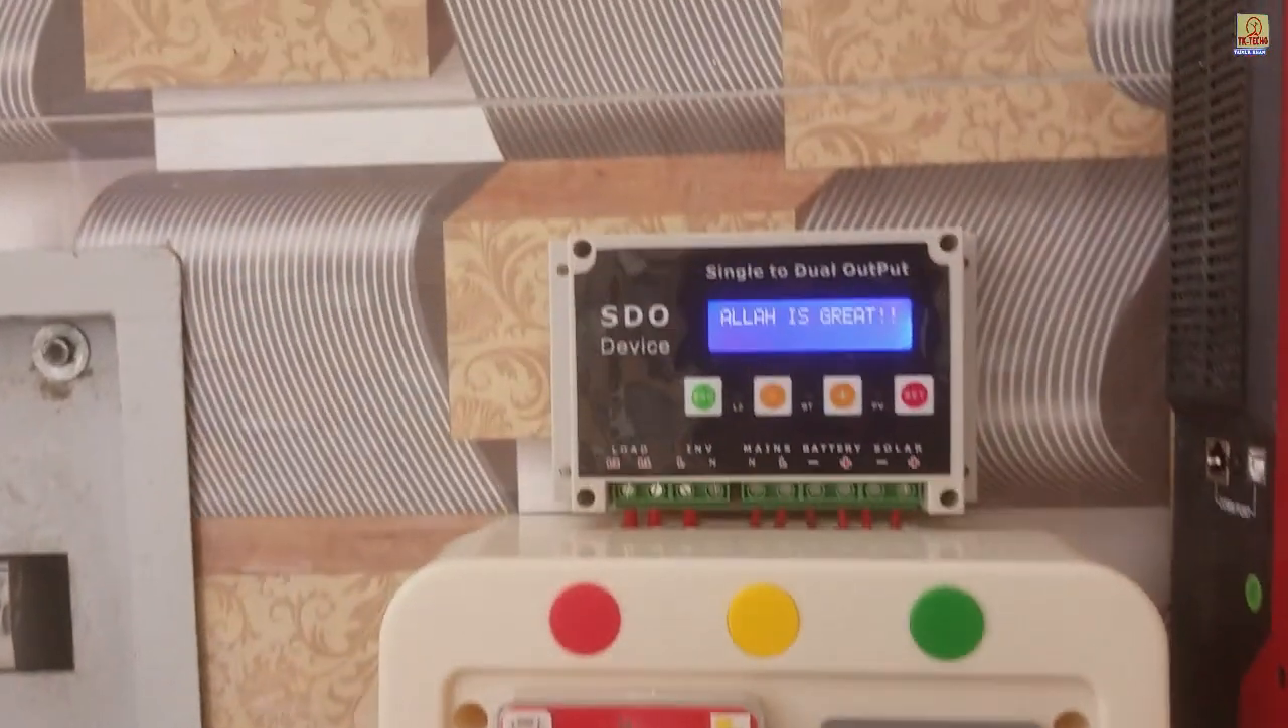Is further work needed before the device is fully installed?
No.